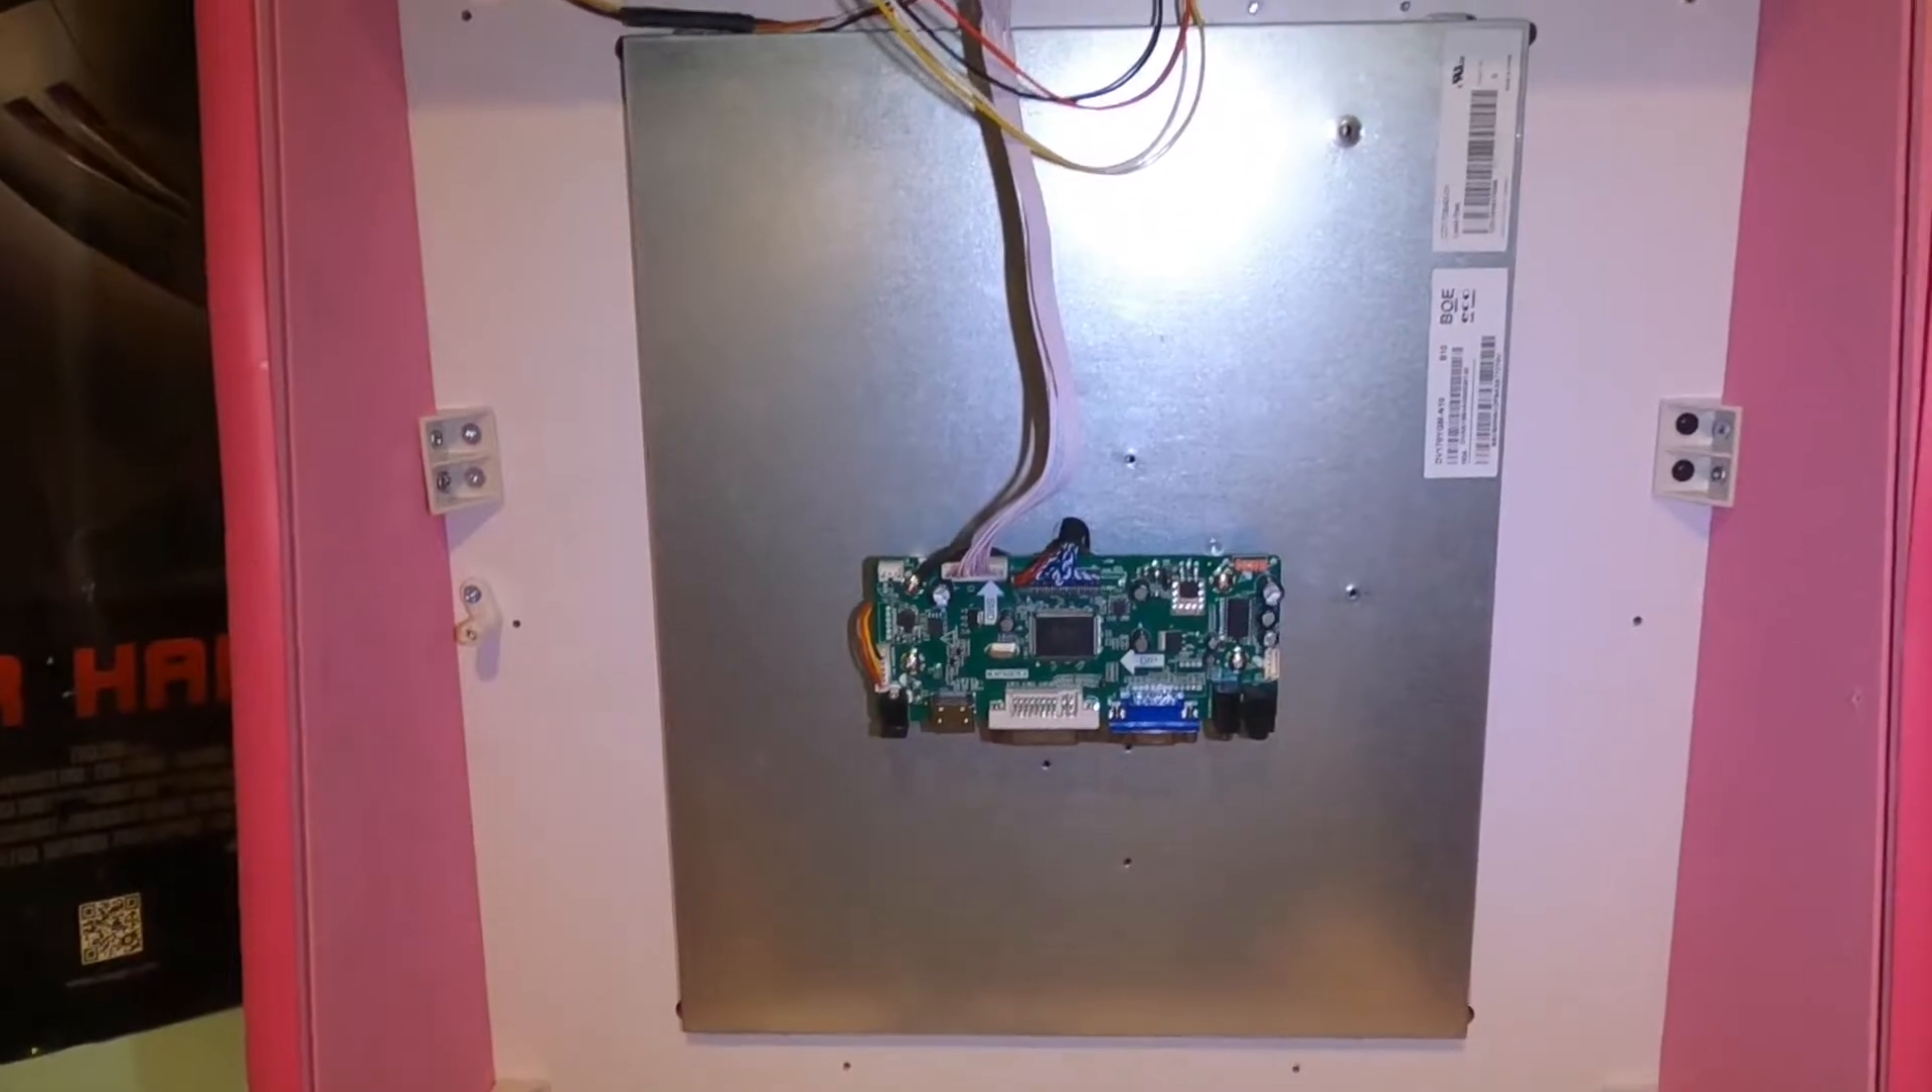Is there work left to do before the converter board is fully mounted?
No.